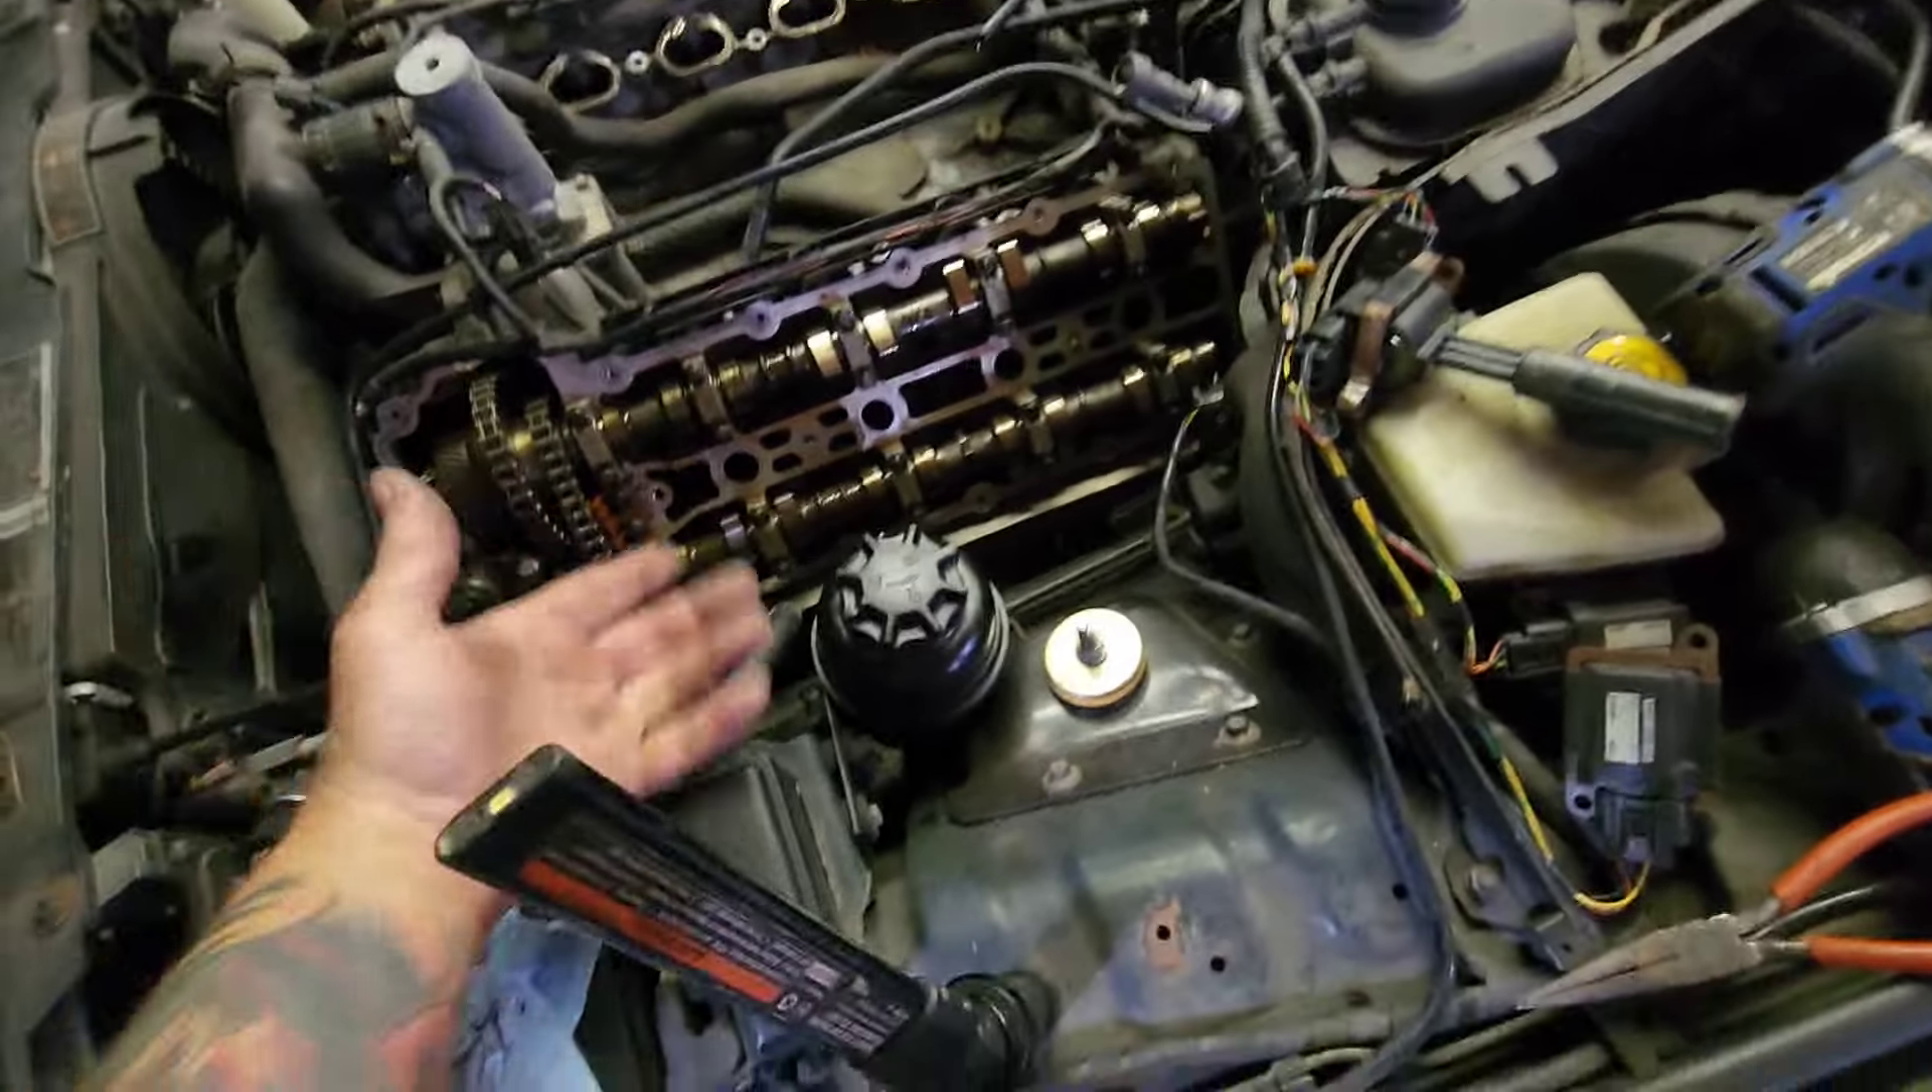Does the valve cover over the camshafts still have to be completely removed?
No.